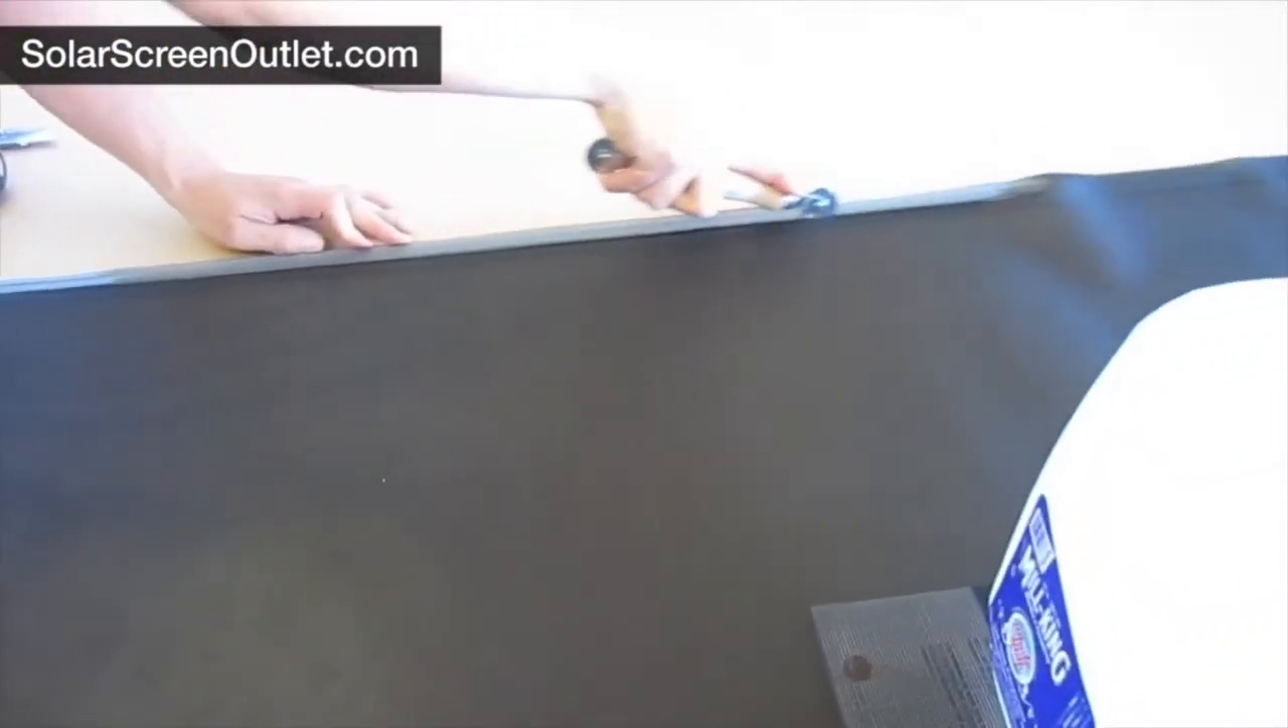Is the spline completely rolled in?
No.